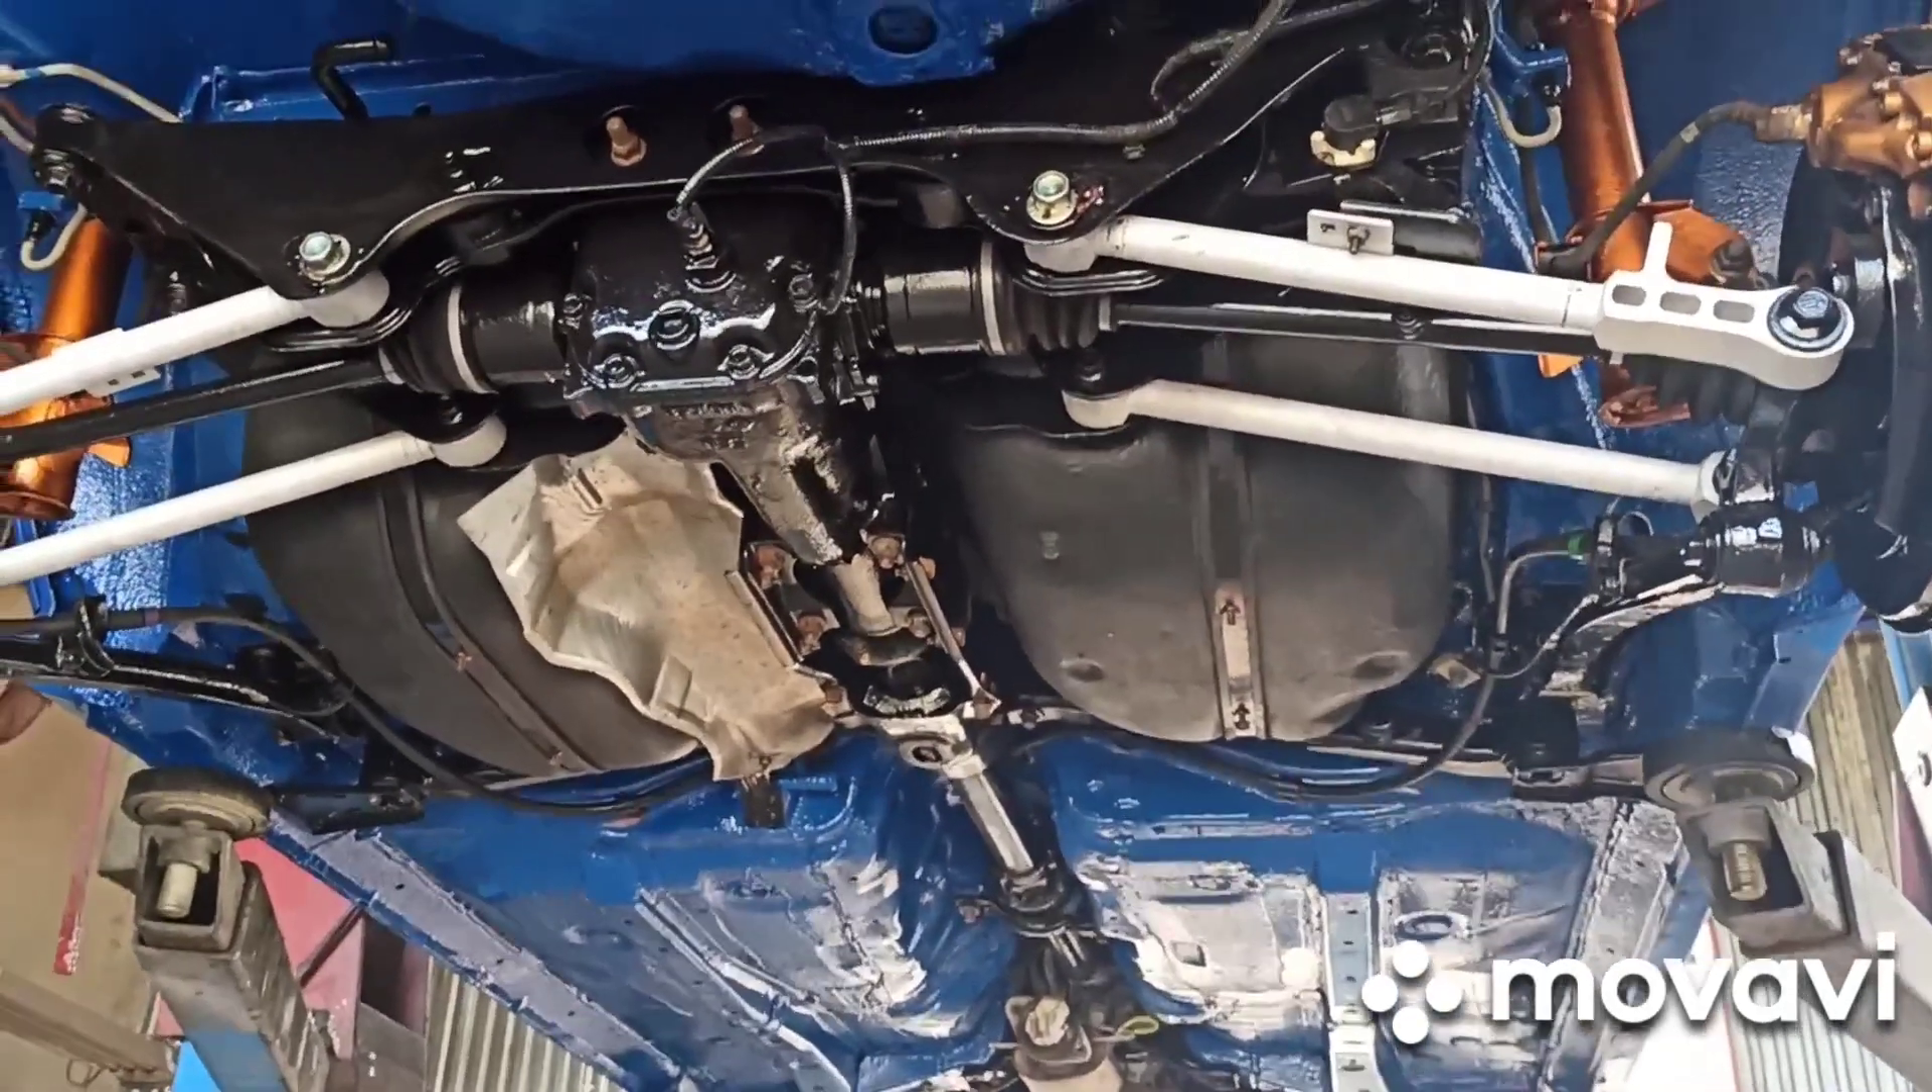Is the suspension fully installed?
Yes.